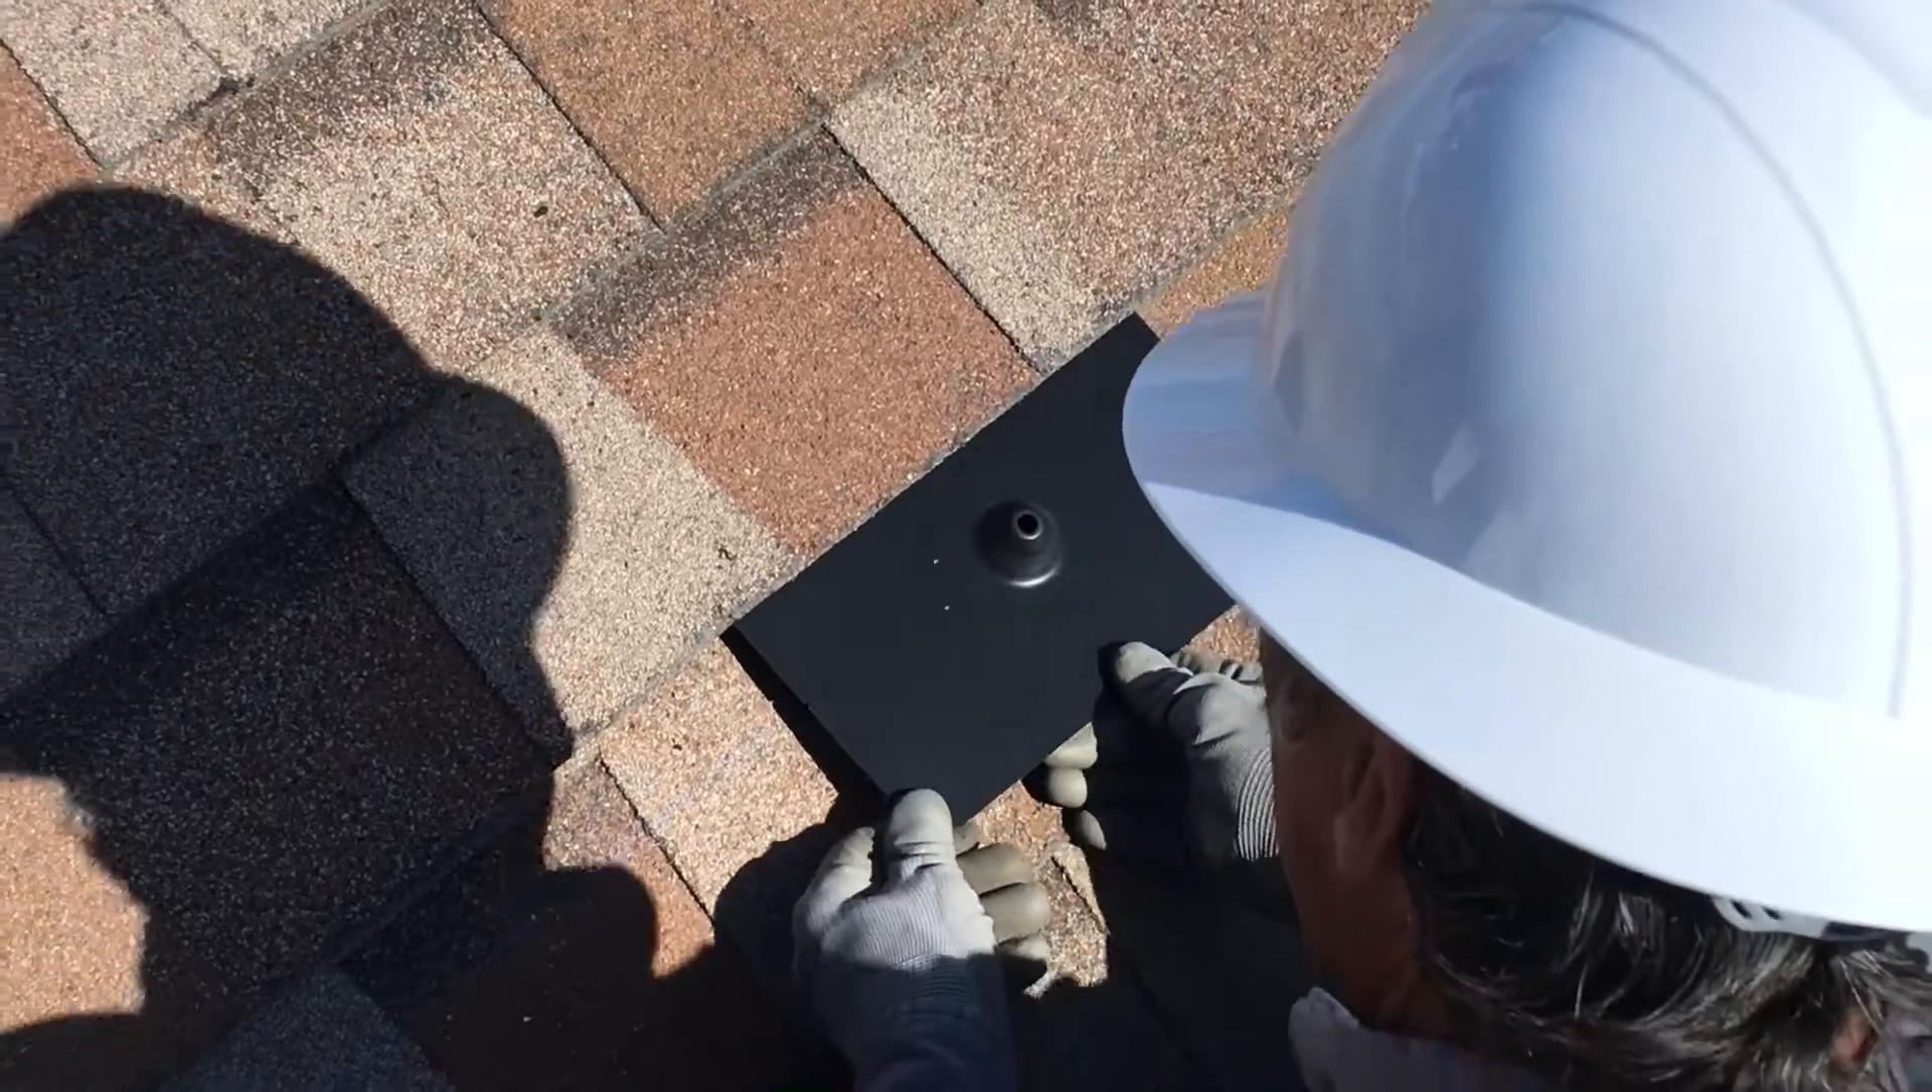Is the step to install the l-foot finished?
No.